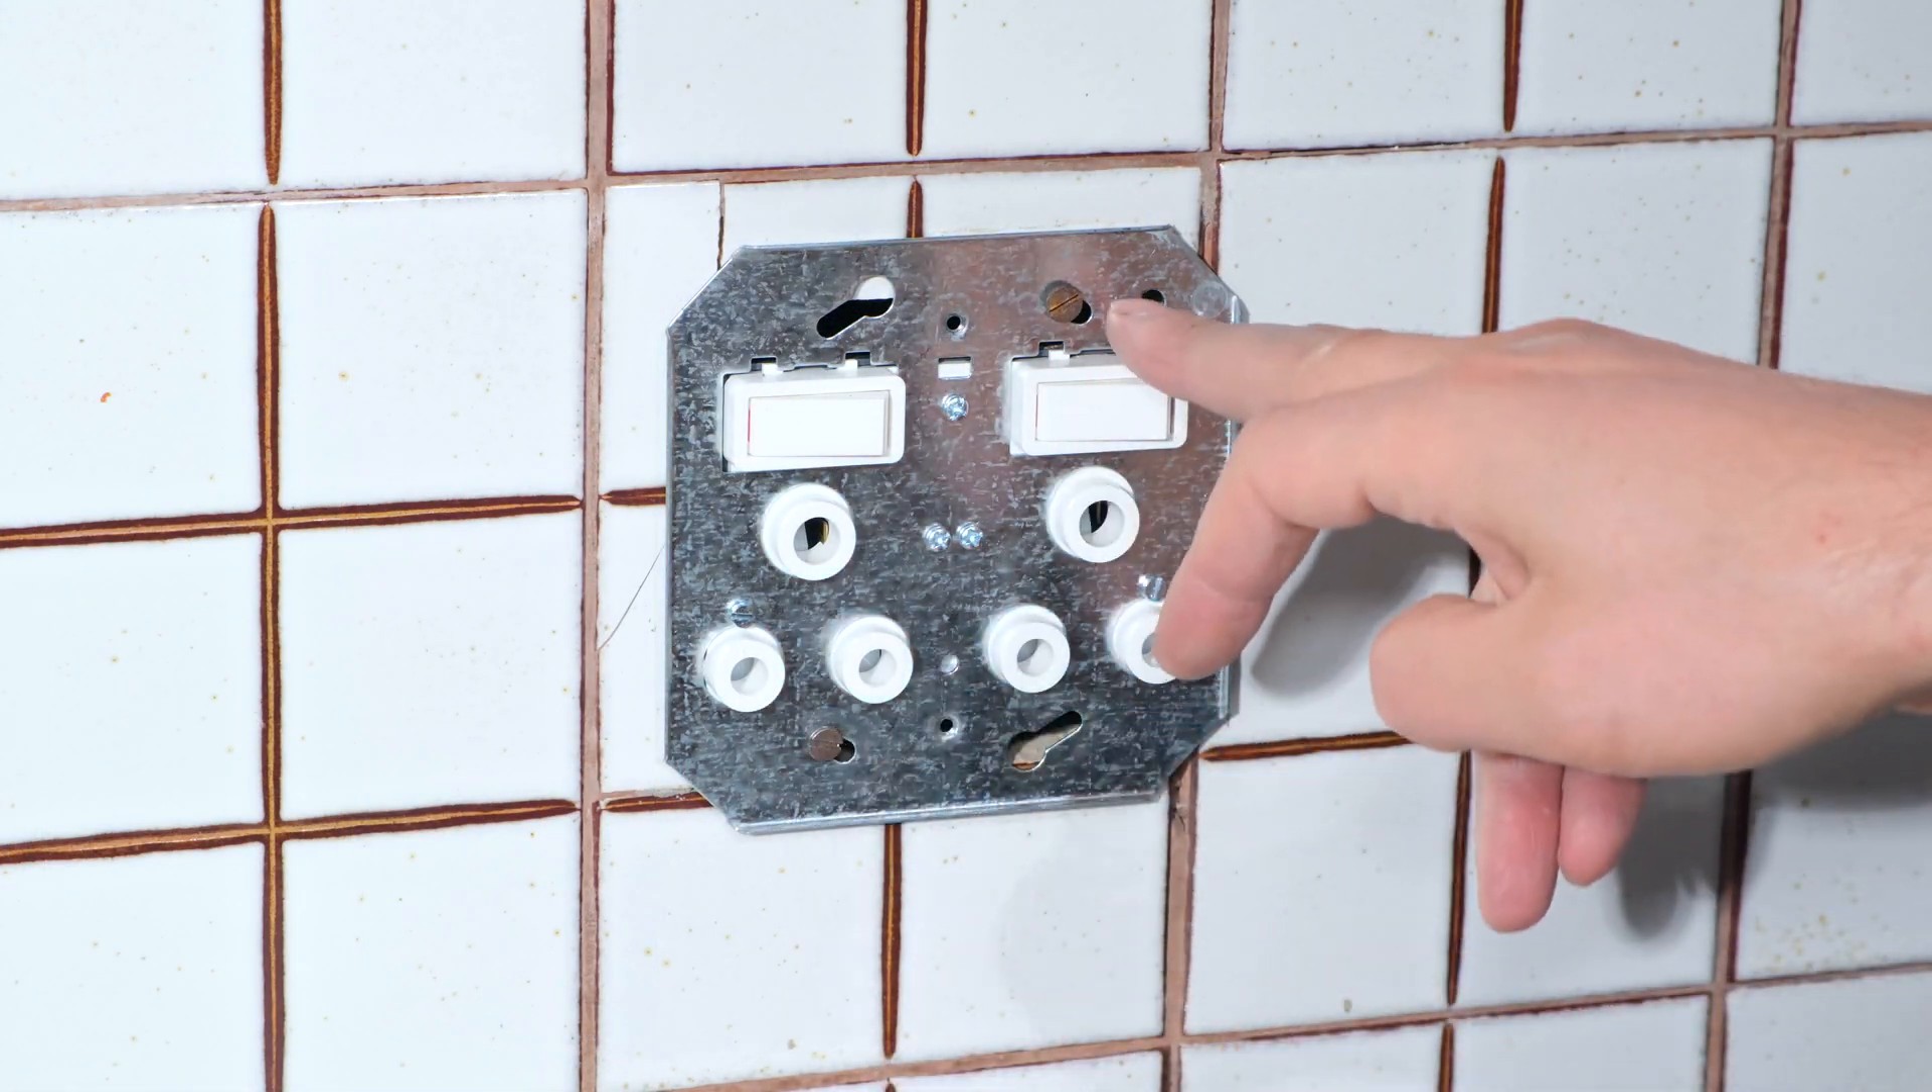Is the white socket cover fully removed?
Yes.